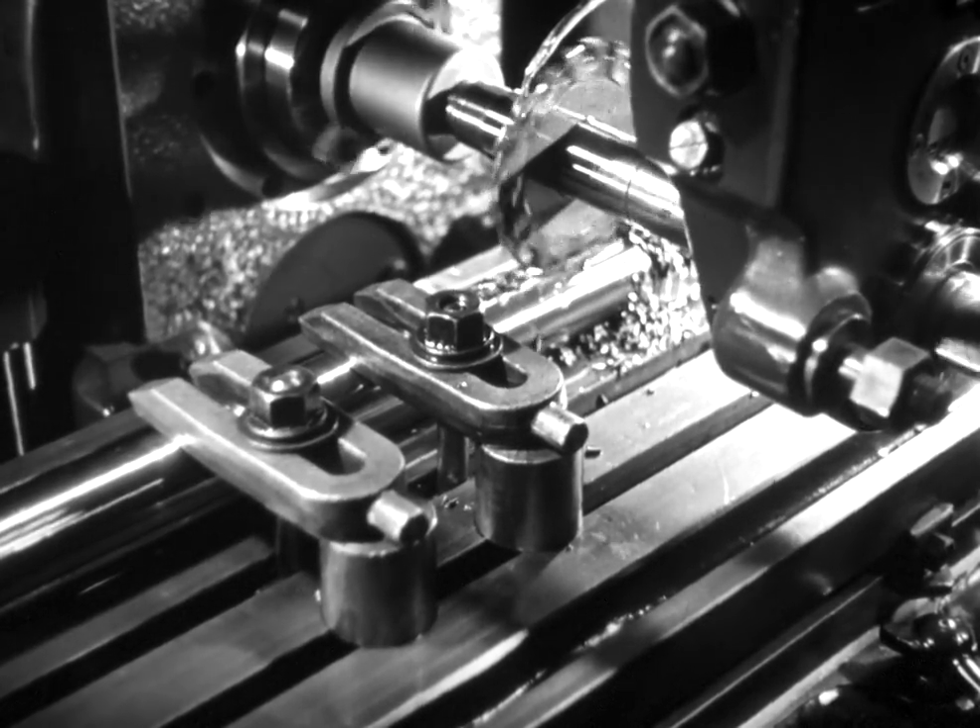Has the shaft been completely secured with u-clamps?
Yes.